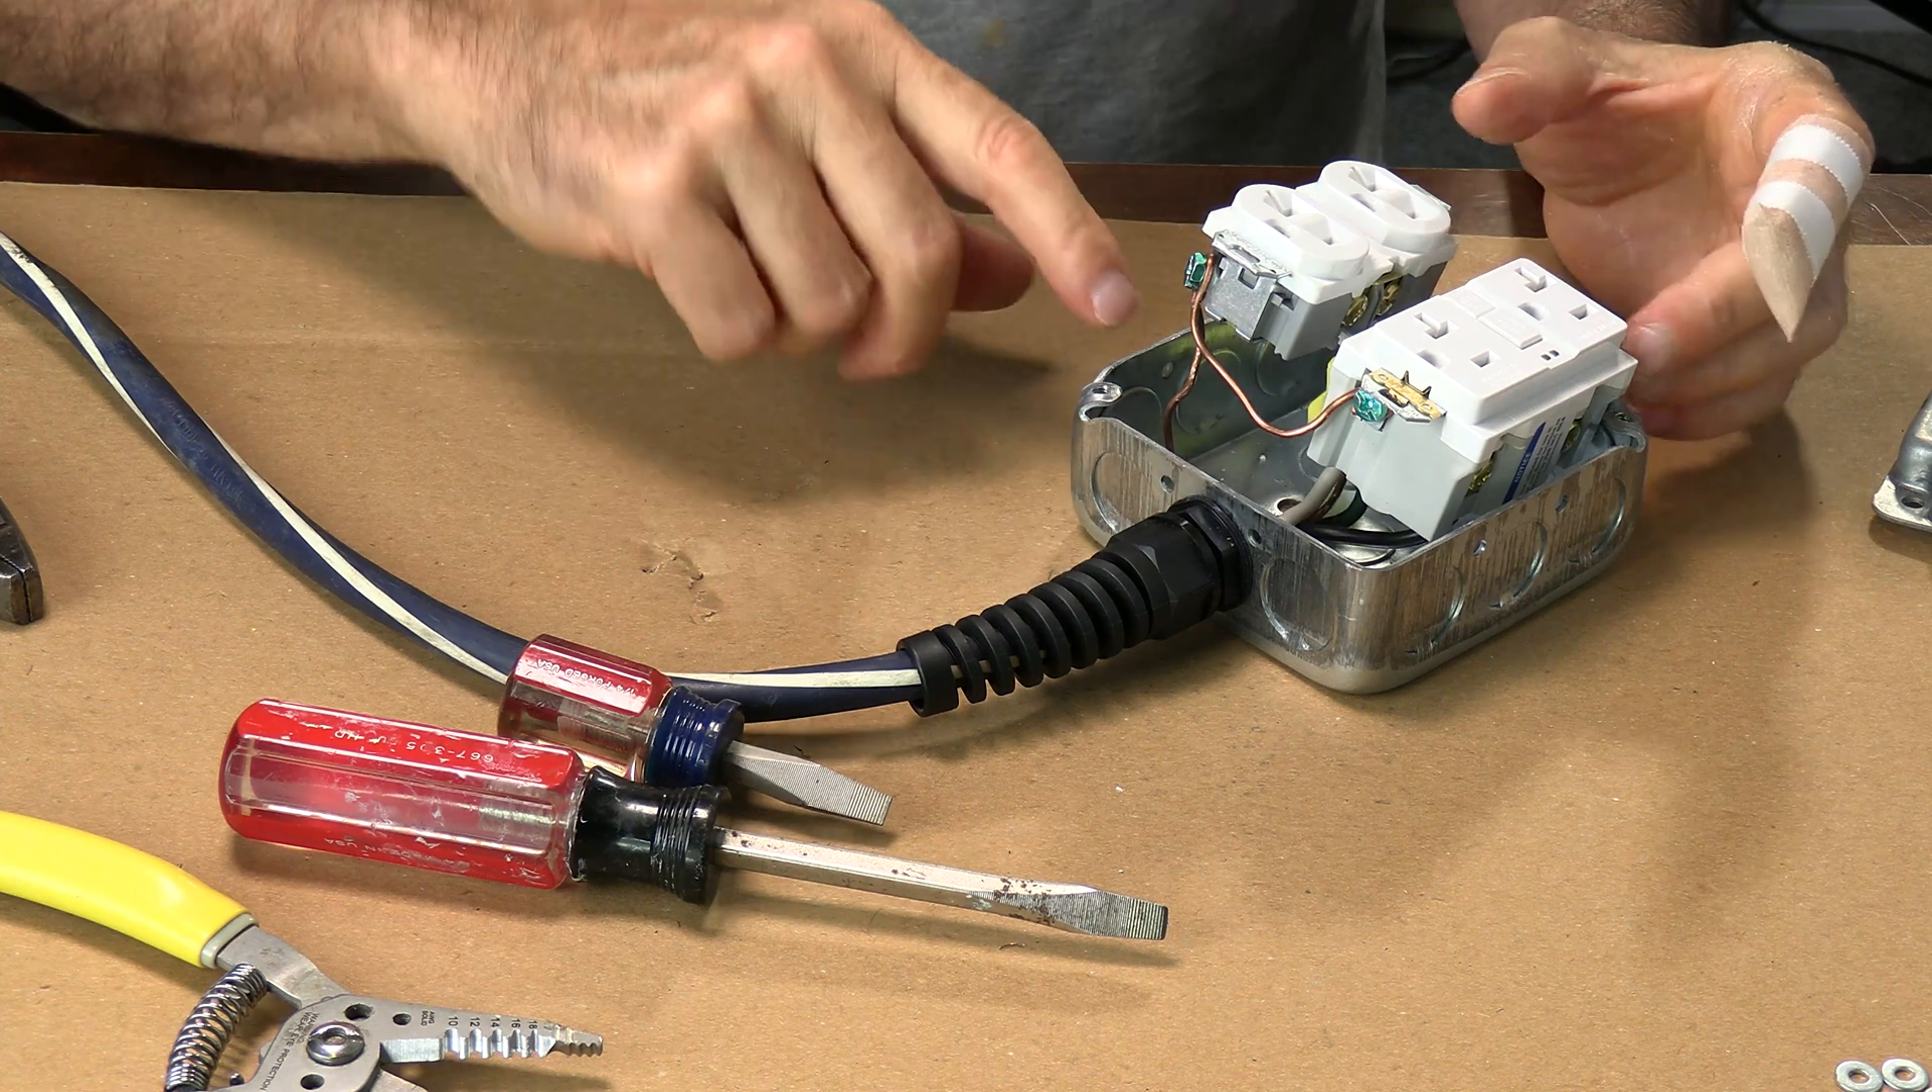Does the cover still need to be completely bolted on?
Yes.